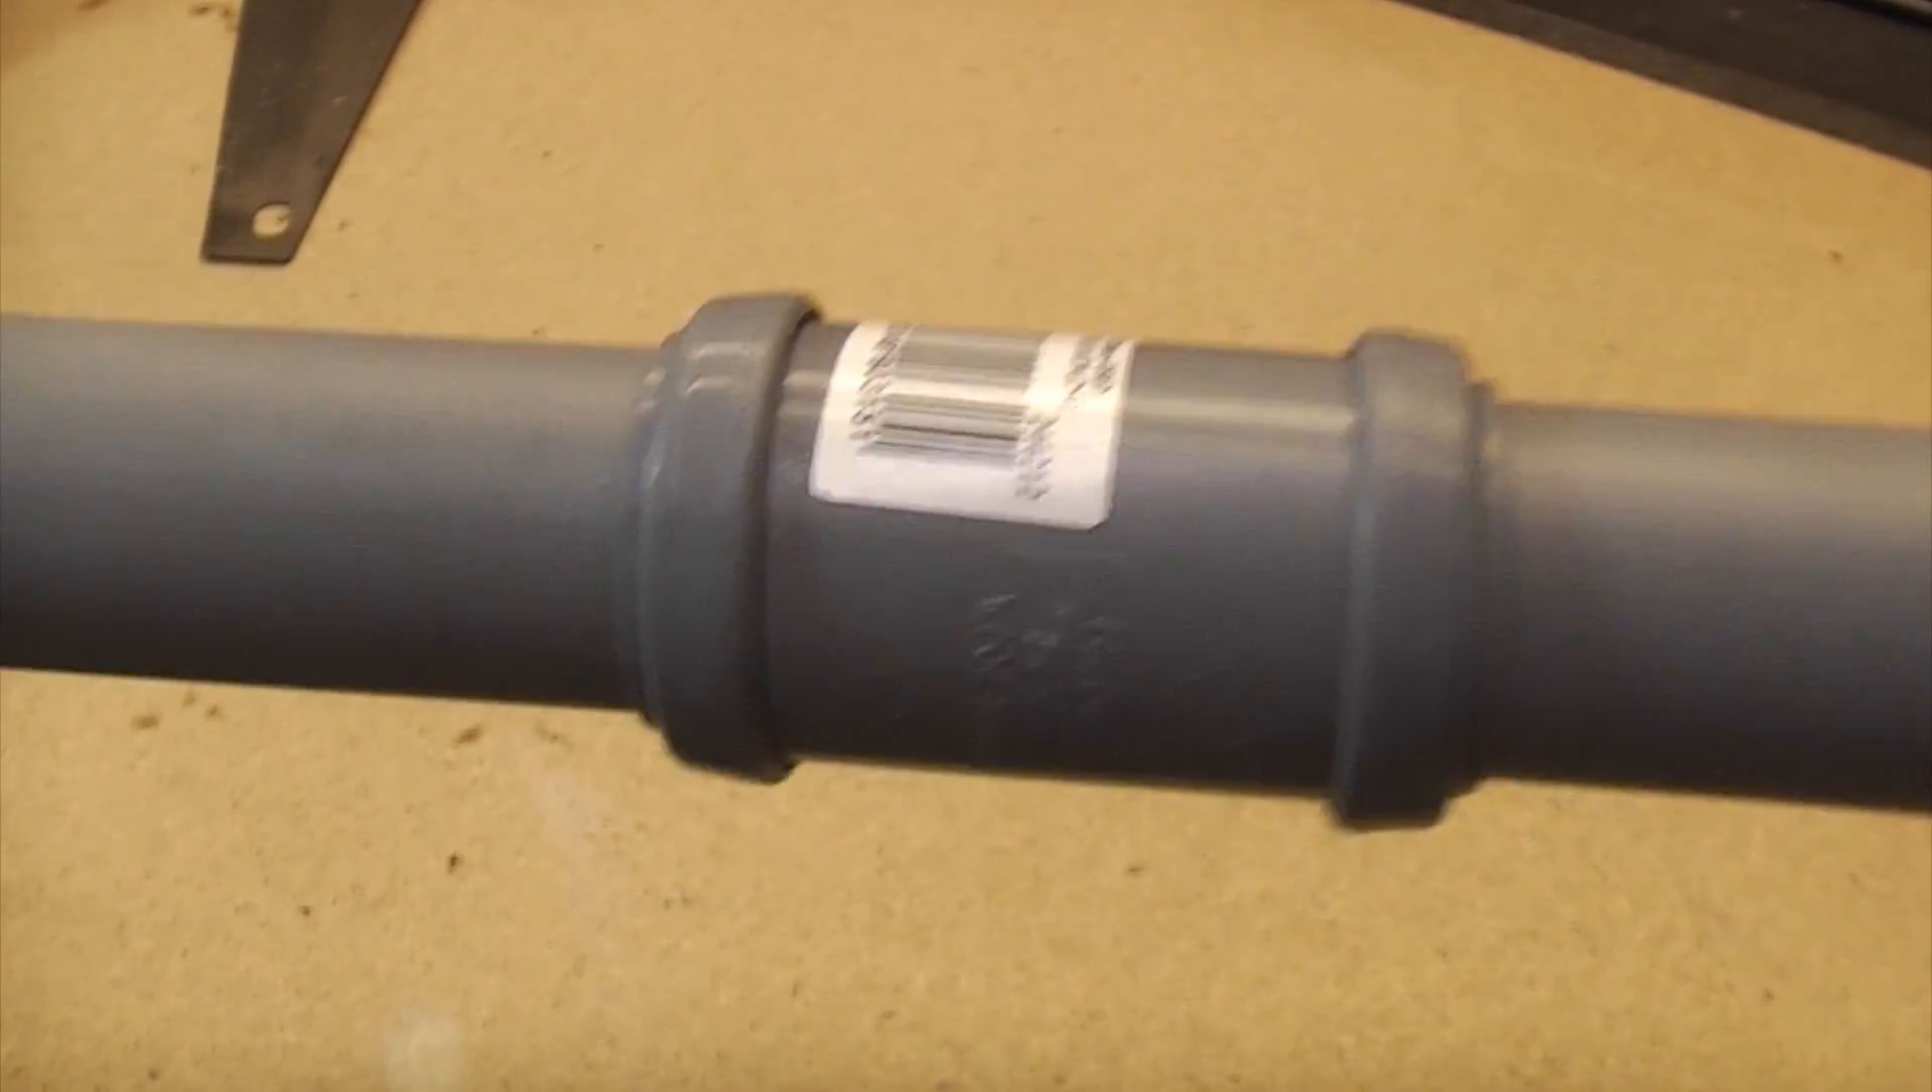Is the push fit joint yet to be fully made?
No.